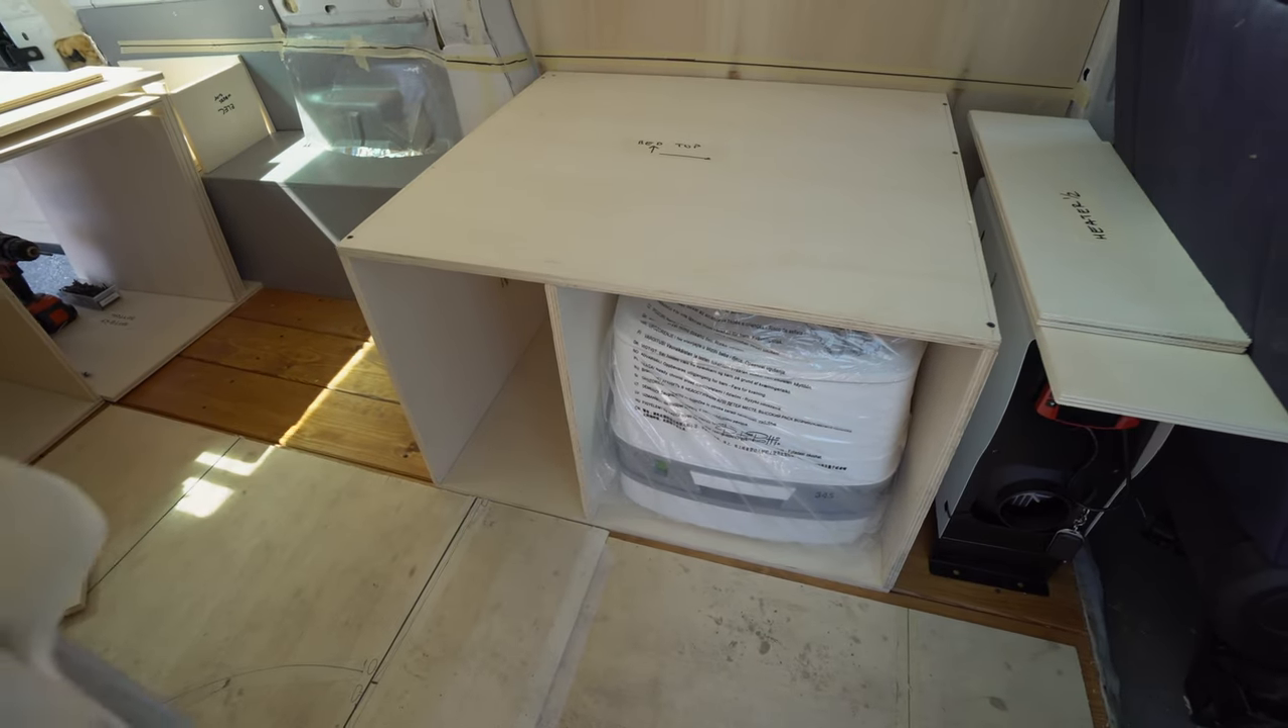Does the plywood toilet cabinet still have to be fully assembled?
No.